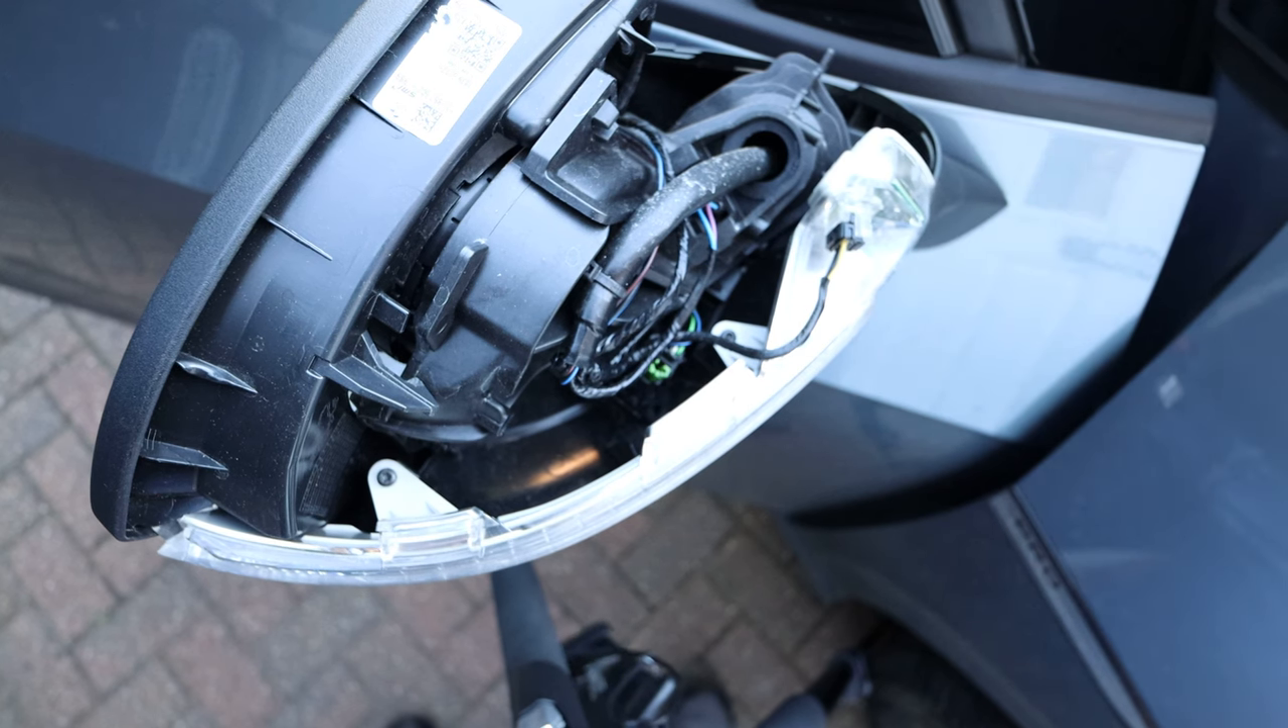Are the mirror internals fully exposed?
Yes.